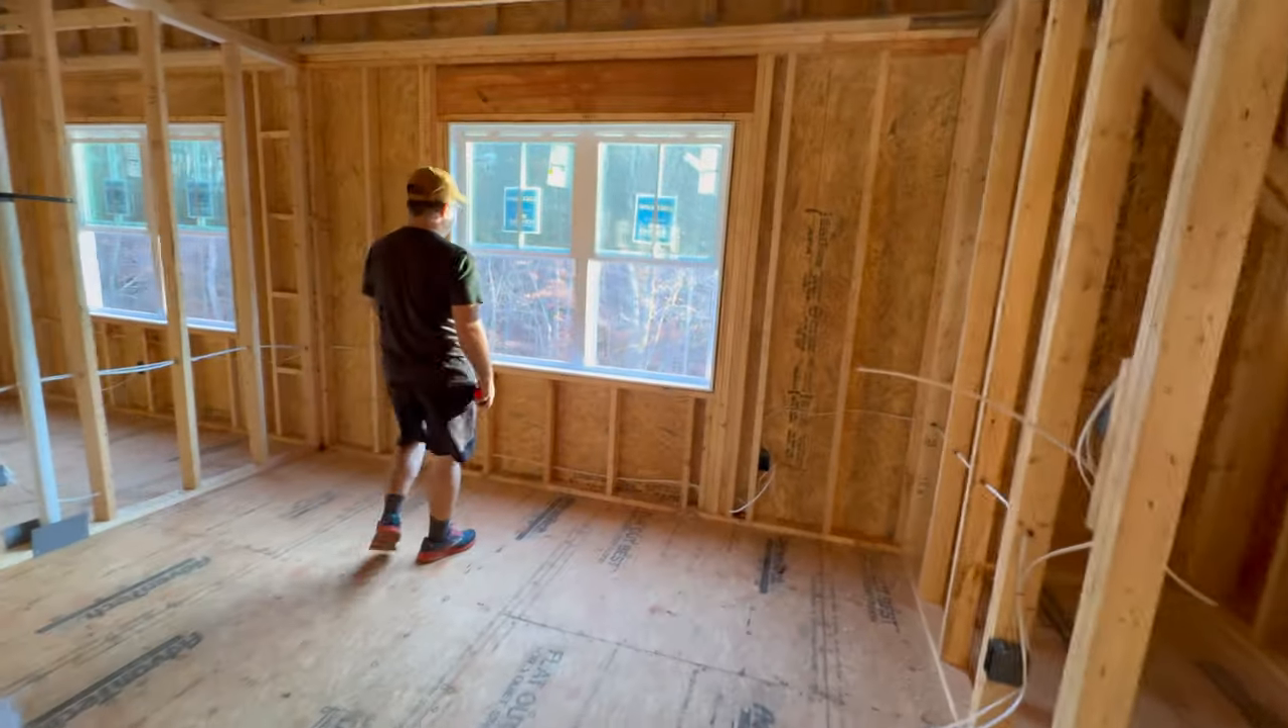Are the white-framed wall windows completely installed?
Yes.